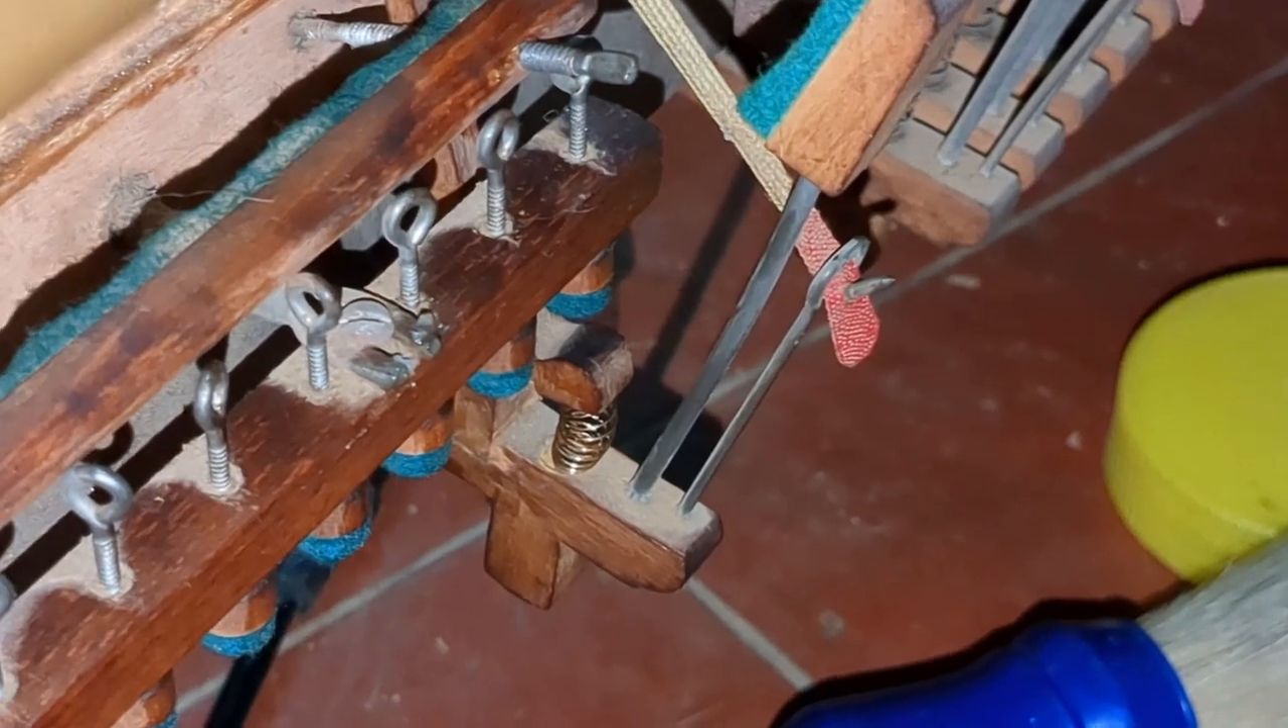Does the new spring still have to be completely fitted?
No.